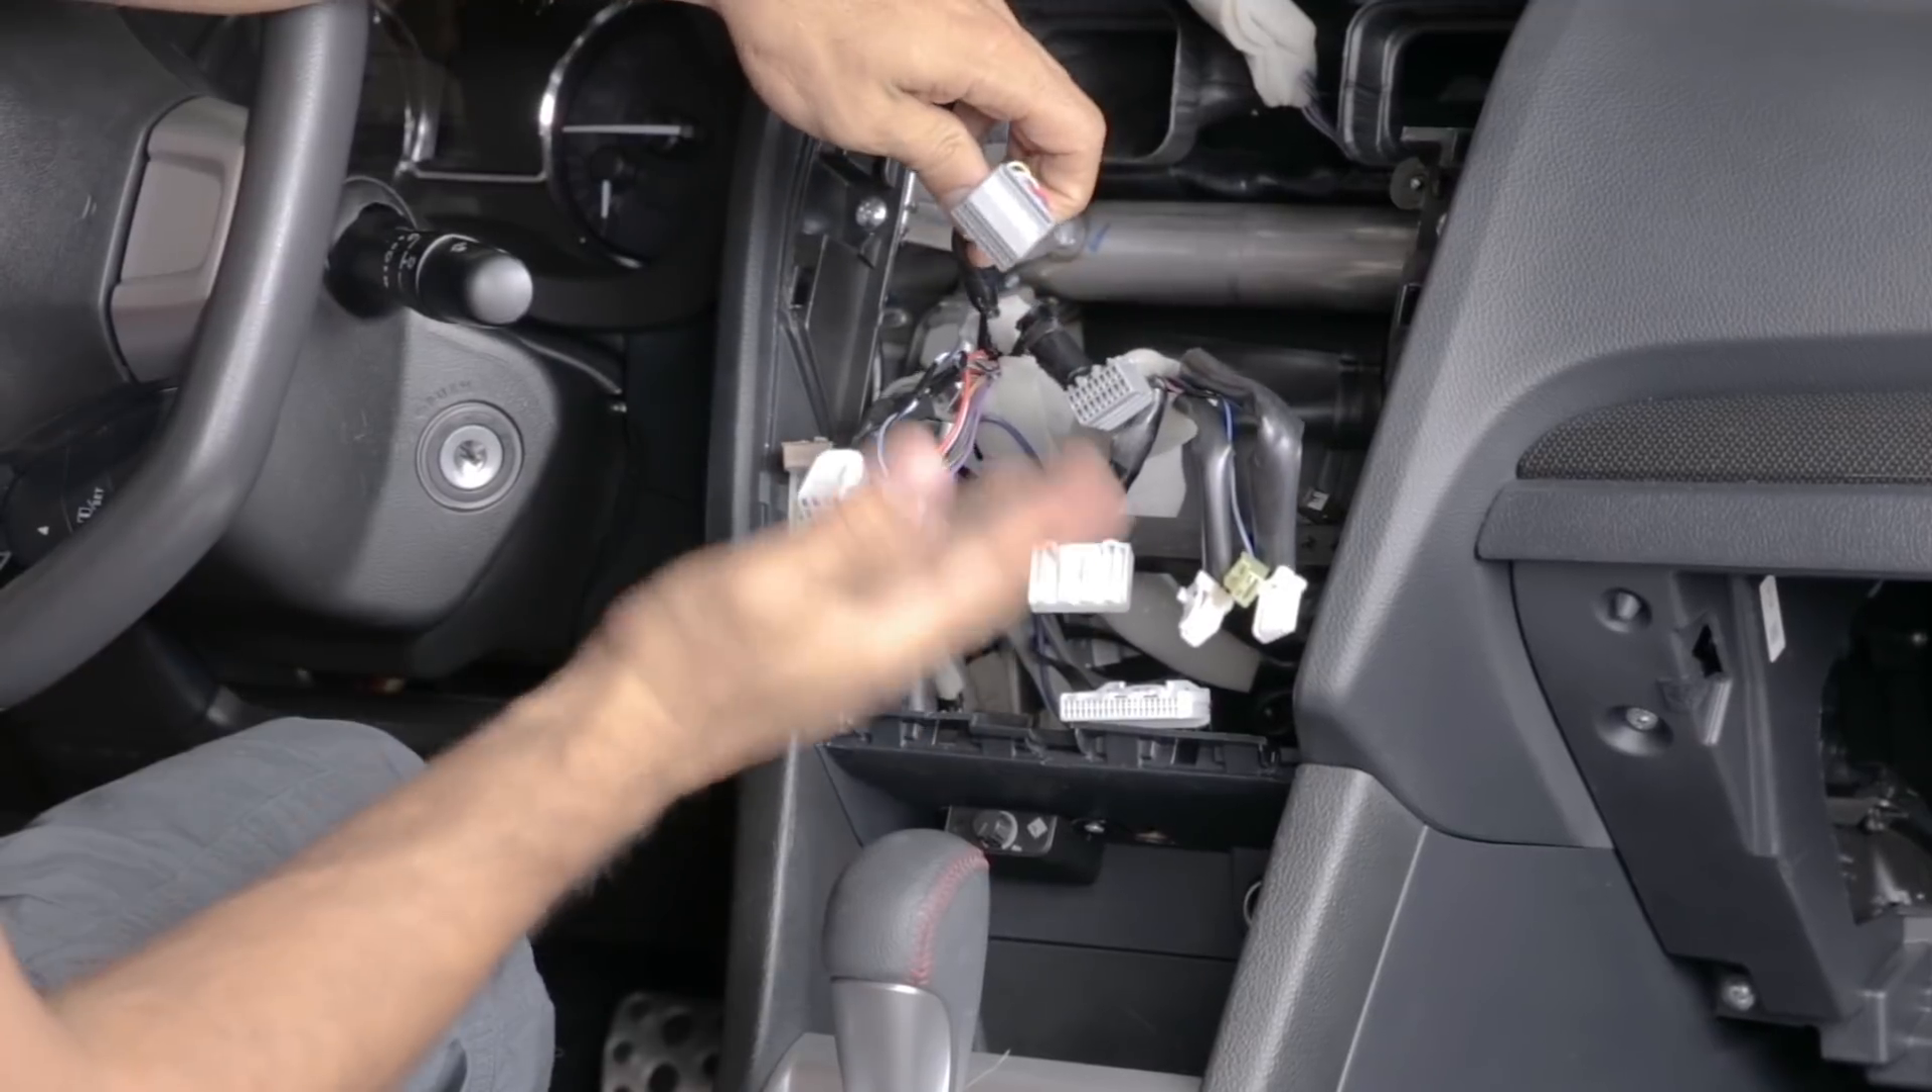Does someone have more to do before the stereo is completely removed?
No.